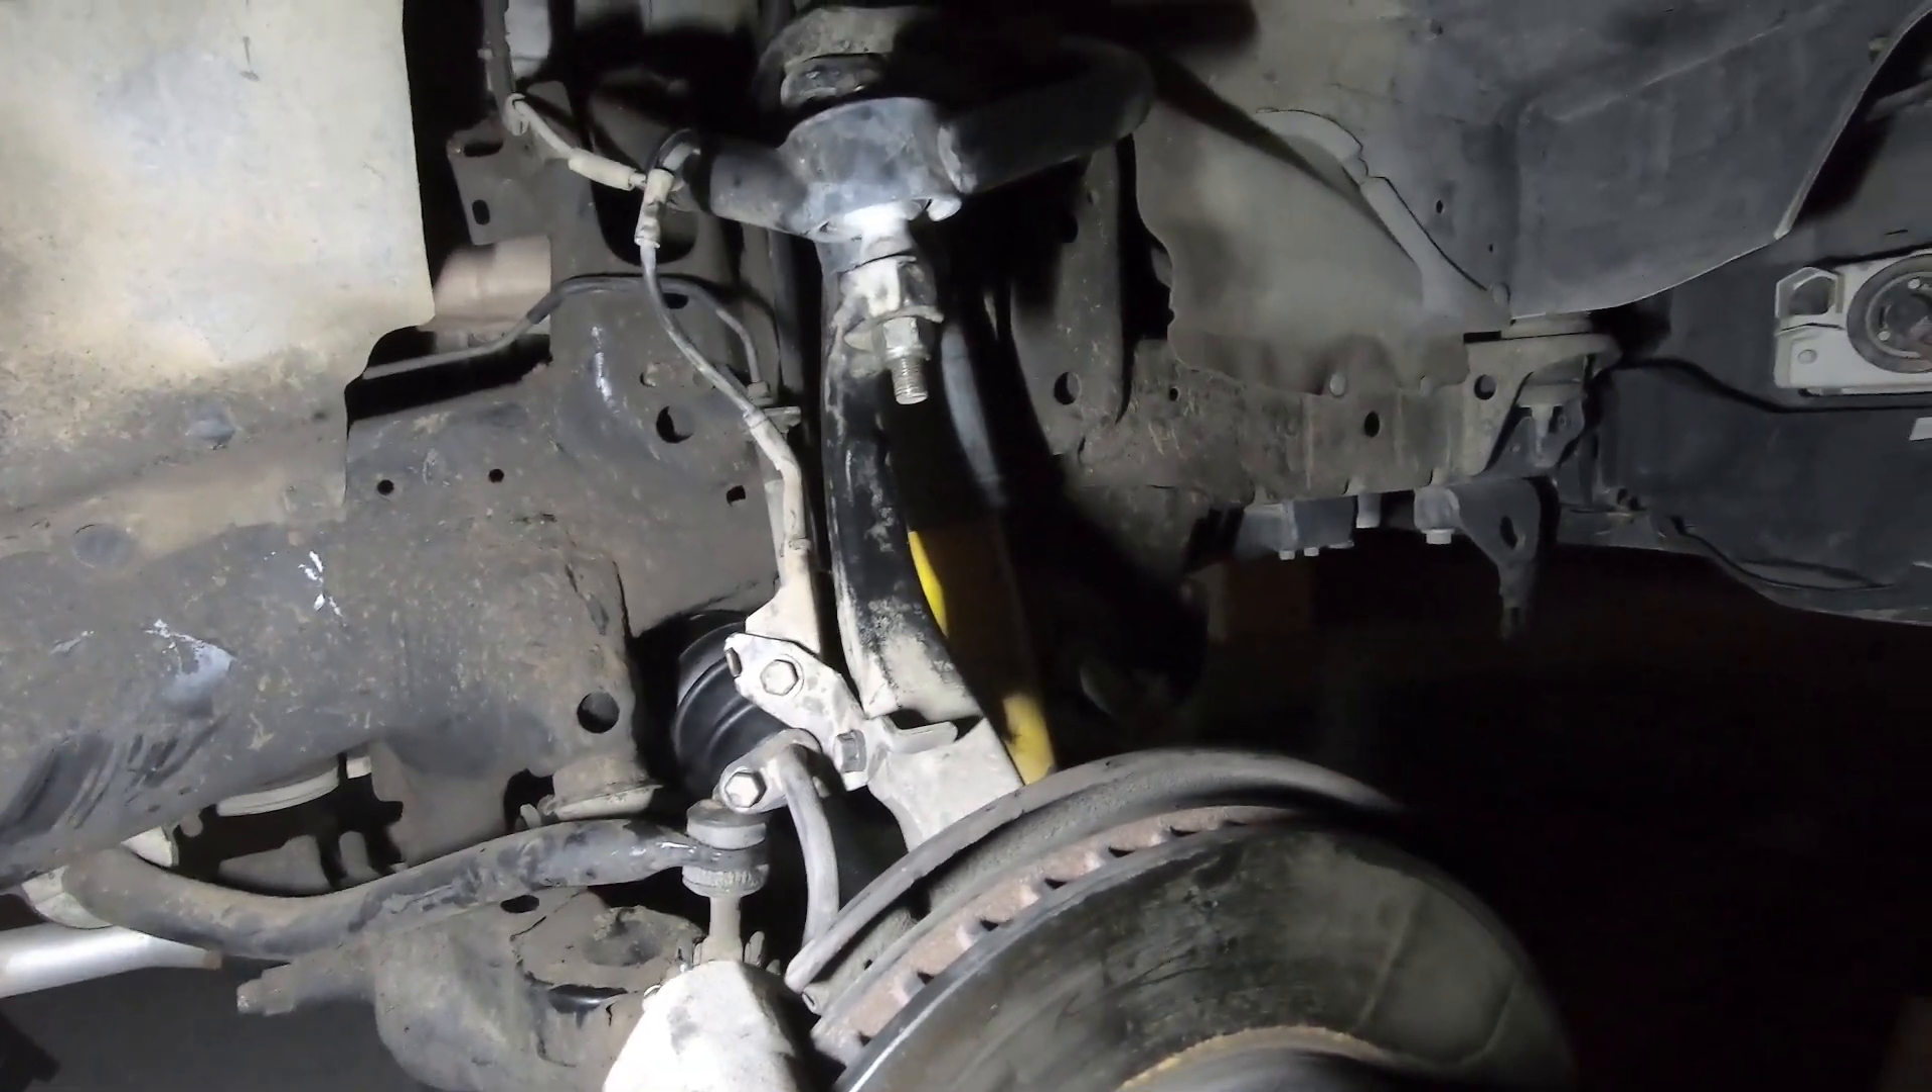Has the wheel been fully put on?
No.